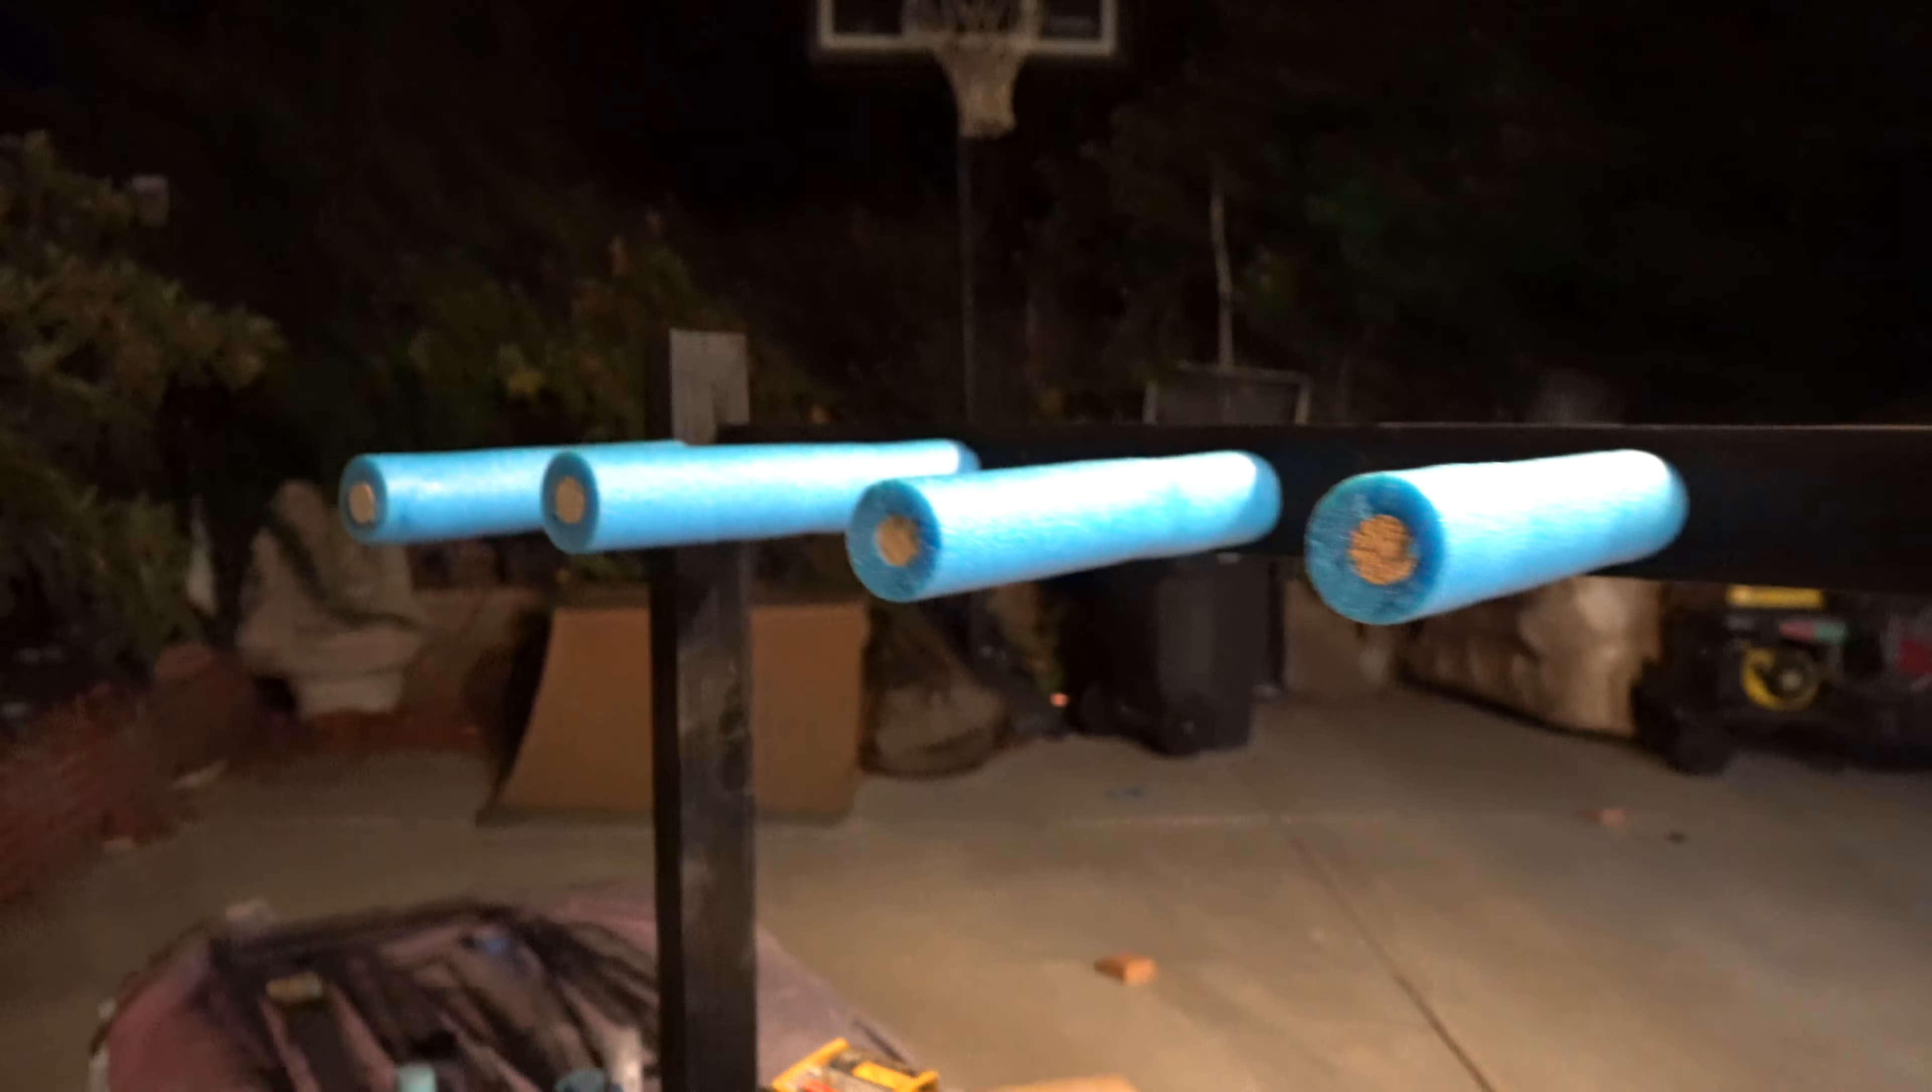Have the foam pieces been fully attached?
Yes.